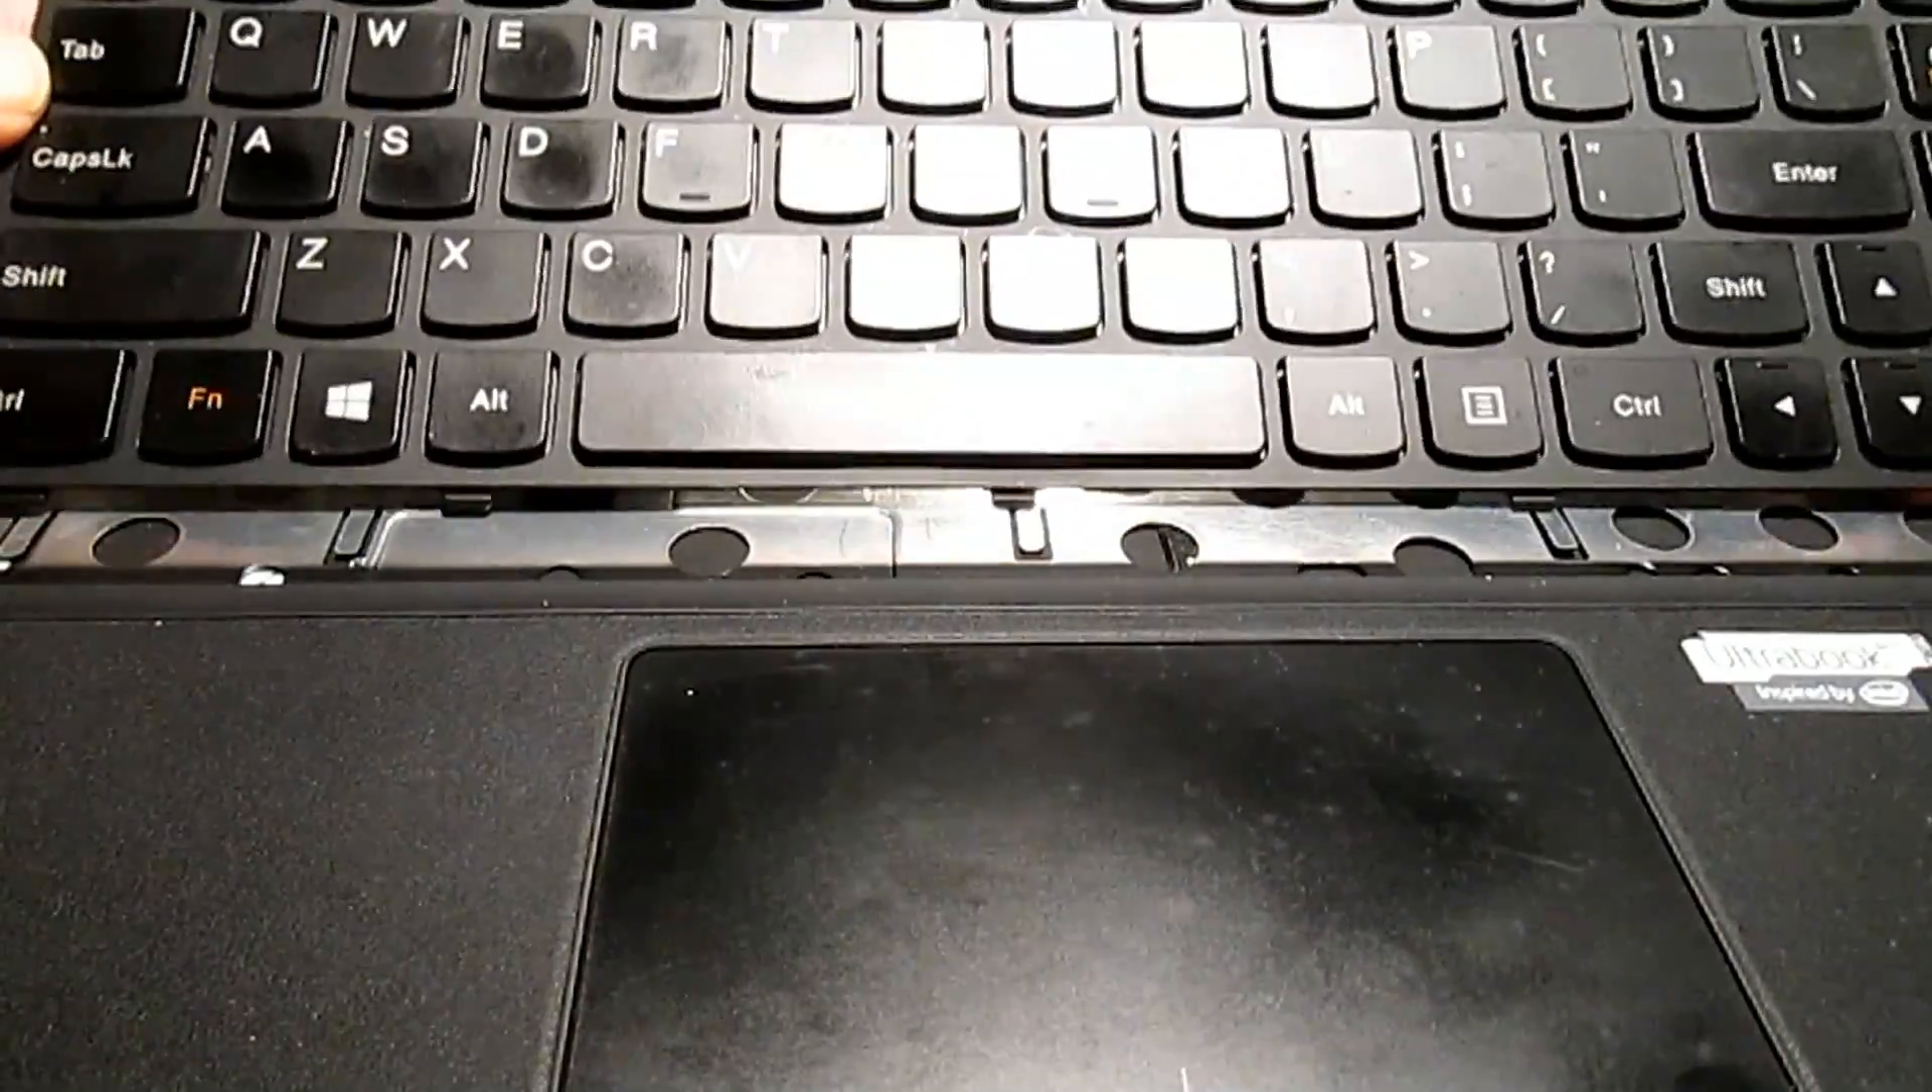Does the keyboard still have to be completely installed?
Yes.